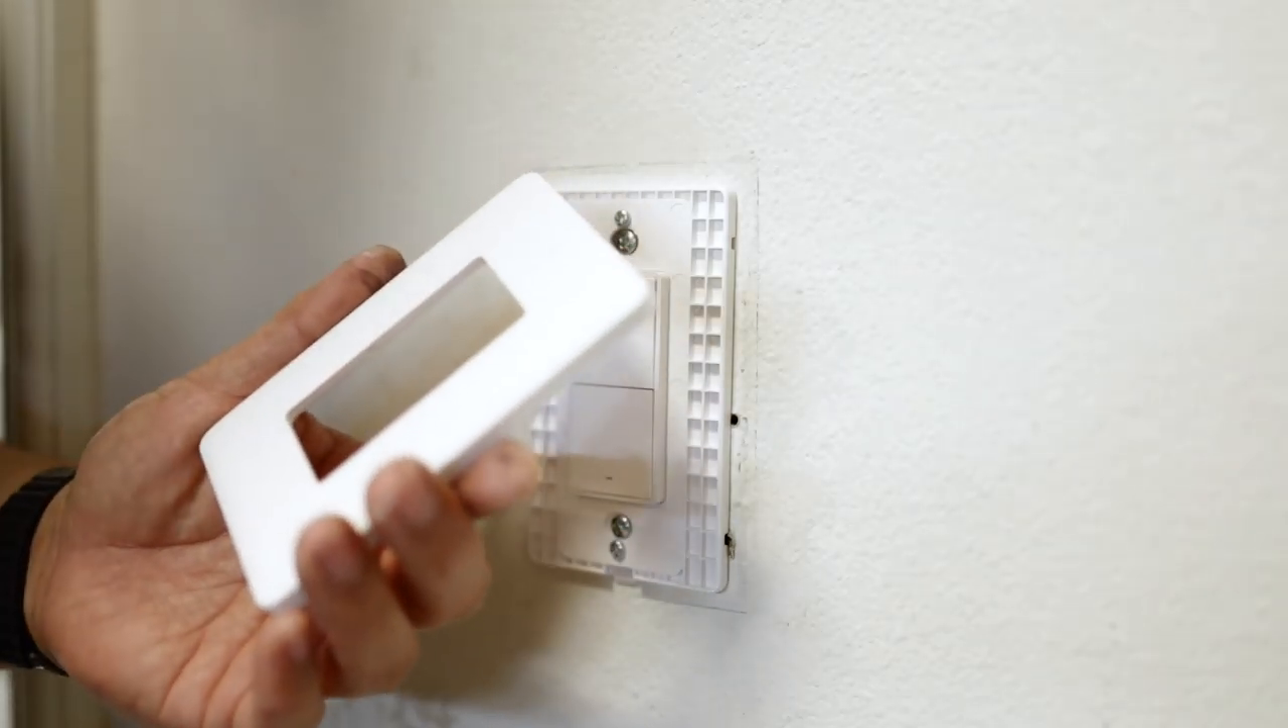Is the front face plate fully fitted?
No.